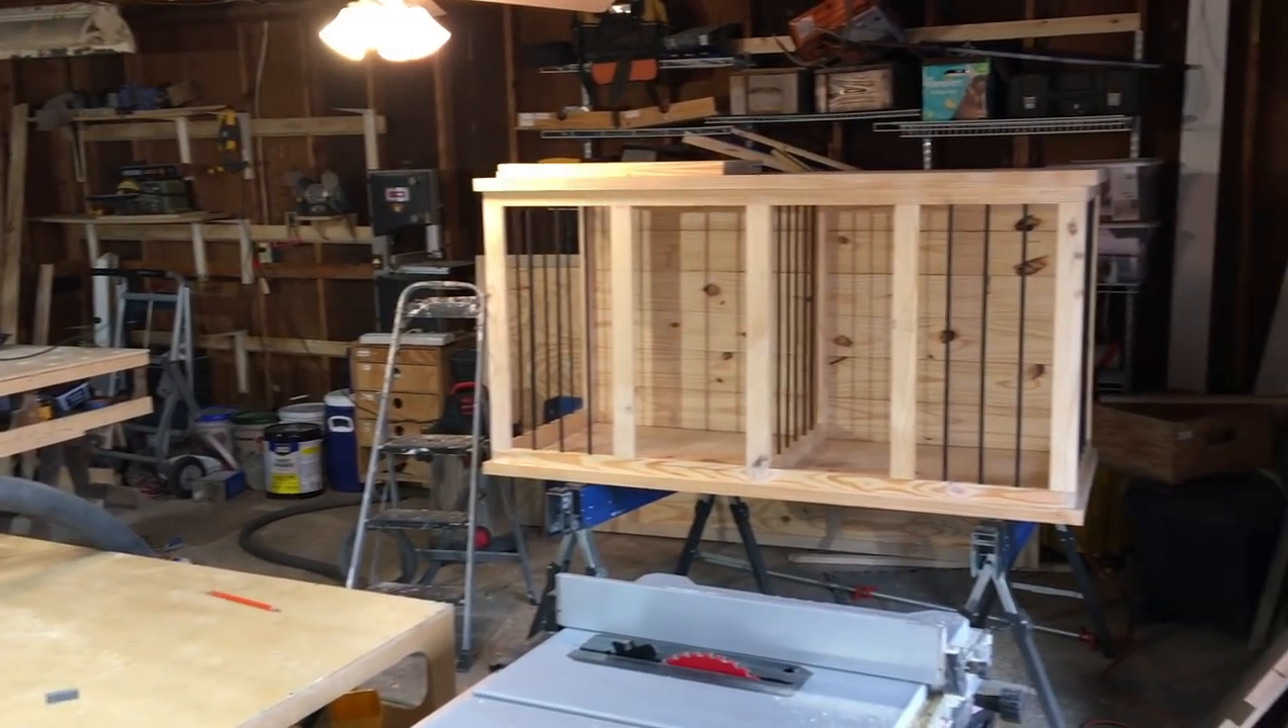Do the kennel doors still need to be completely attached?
Yes.